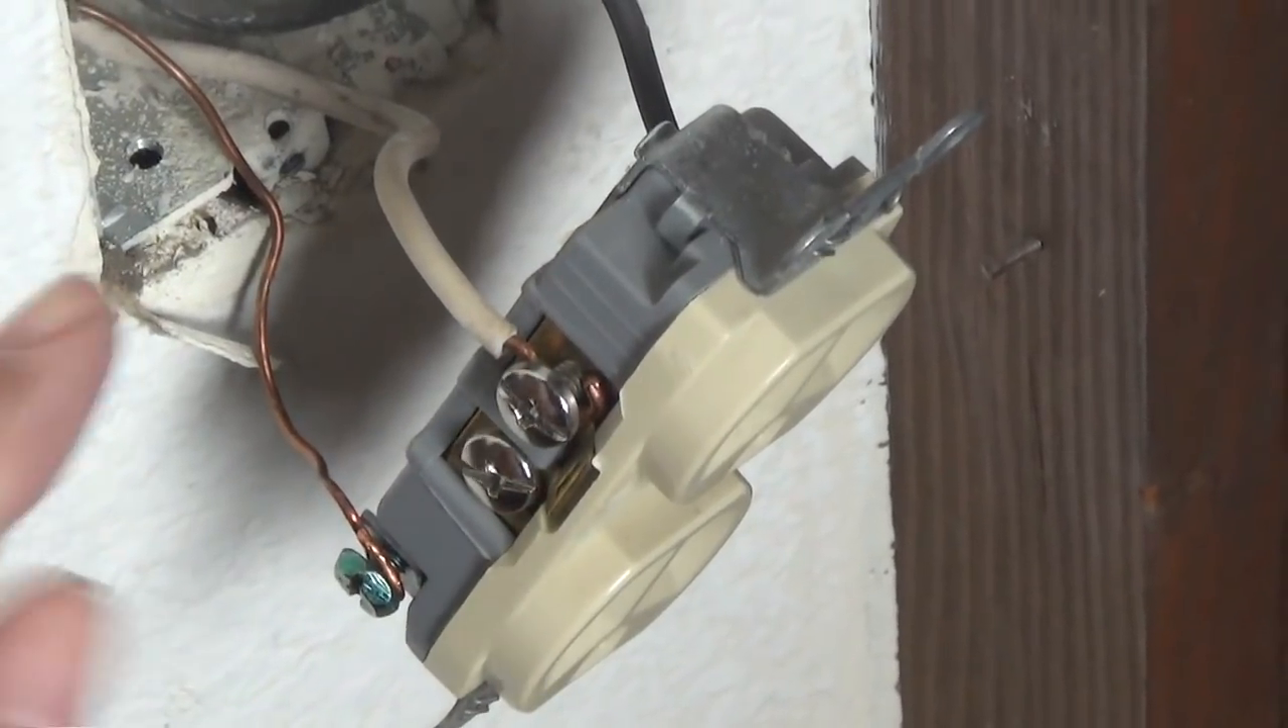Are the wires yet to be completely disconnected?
Yes.